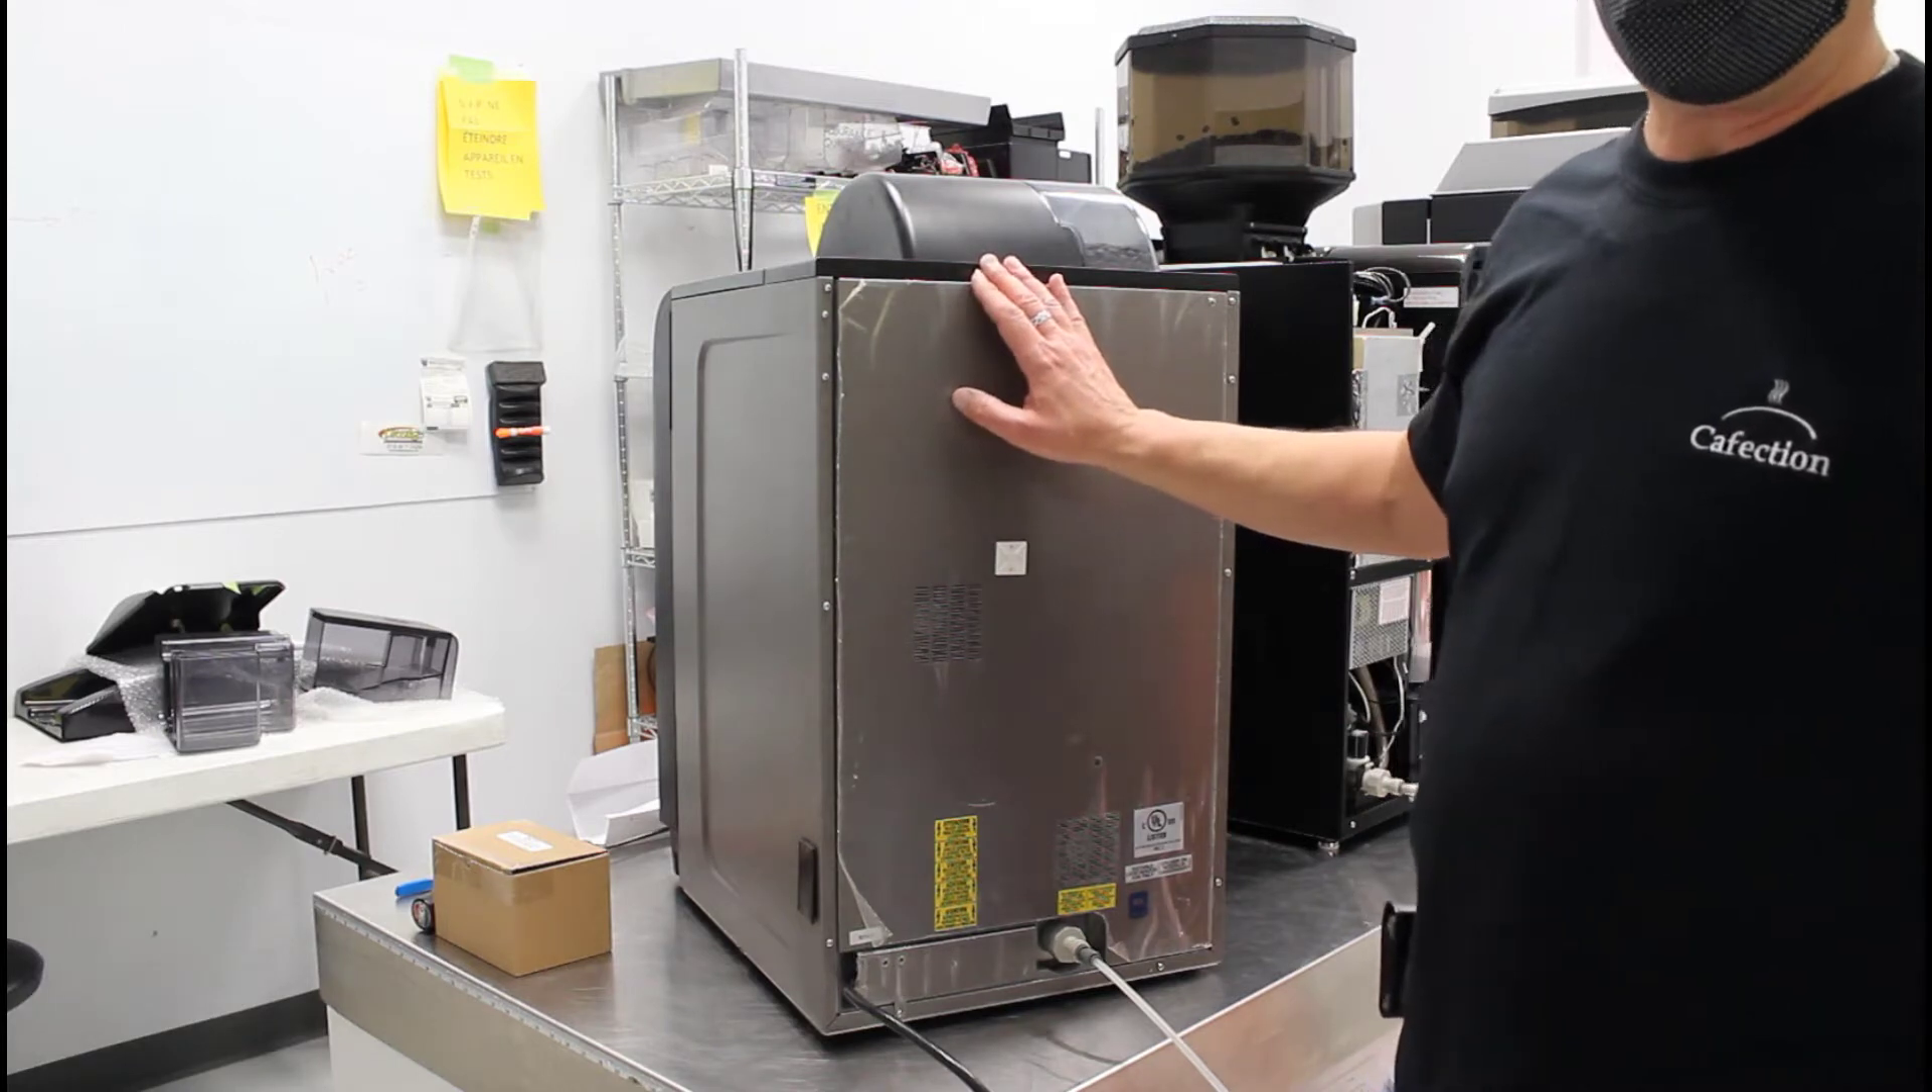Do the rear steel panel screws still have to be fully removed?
Yes.